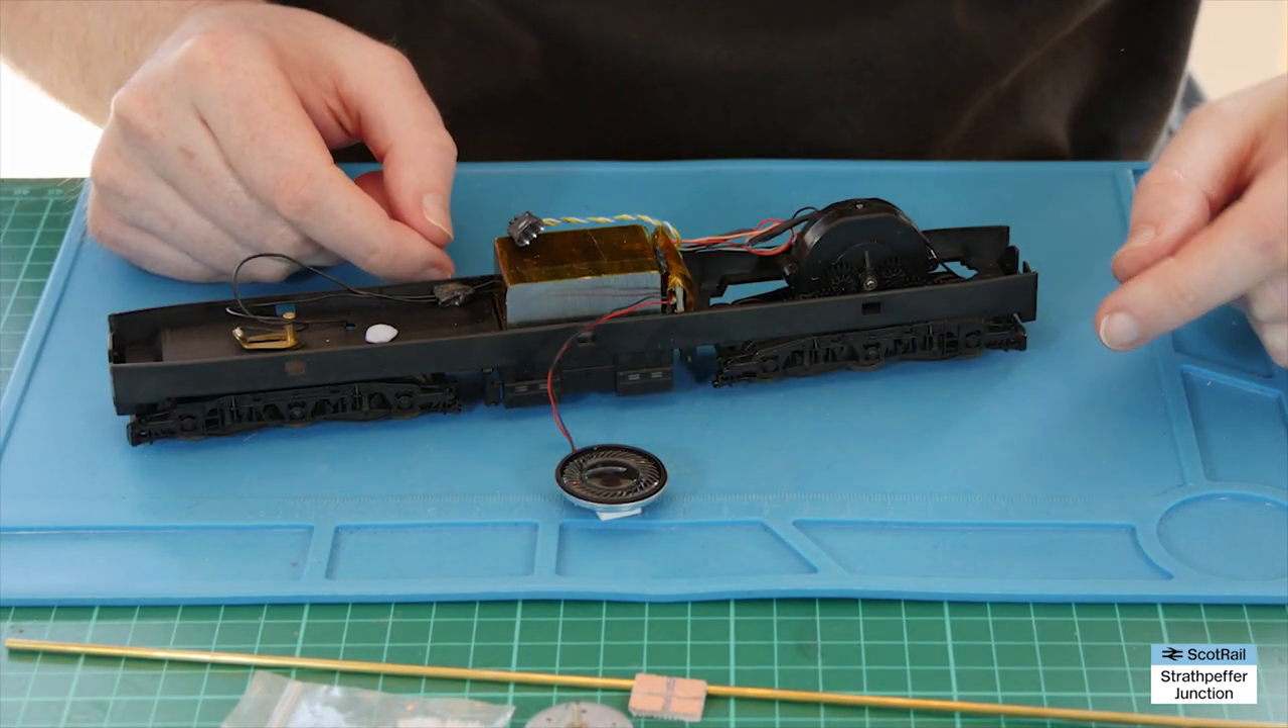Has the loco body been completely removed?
Yes.